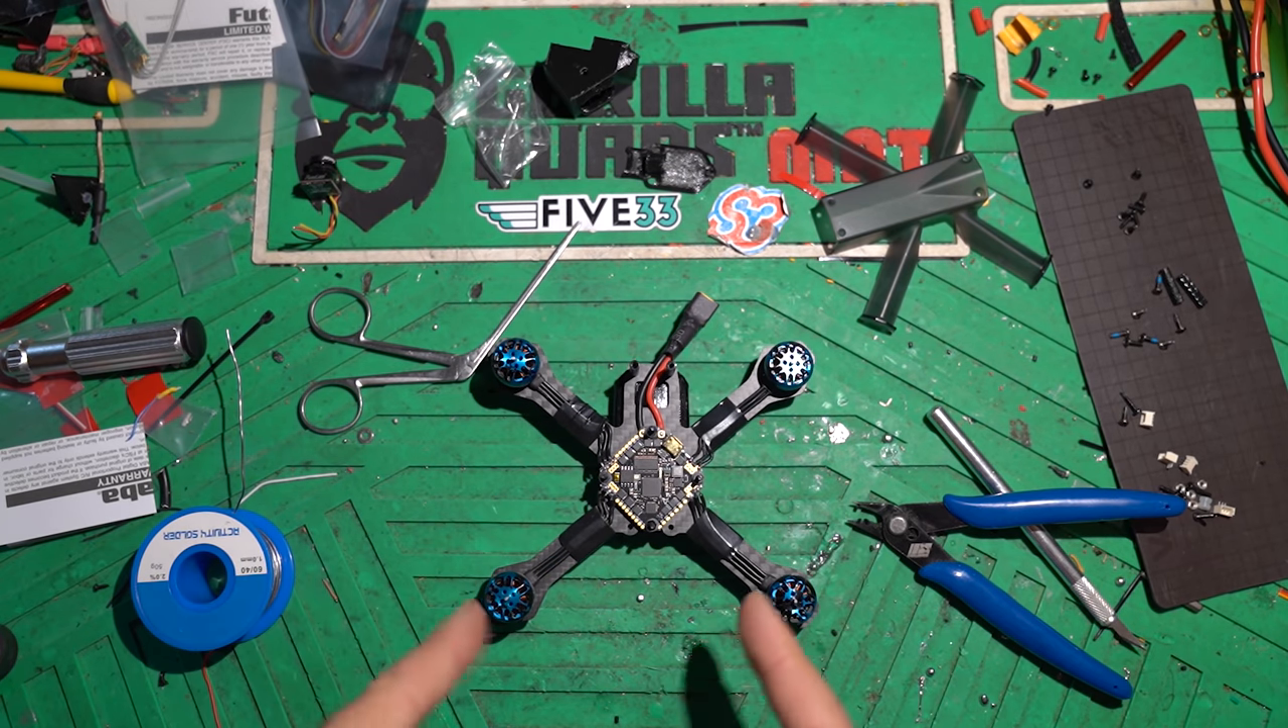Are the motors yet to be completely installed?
No.